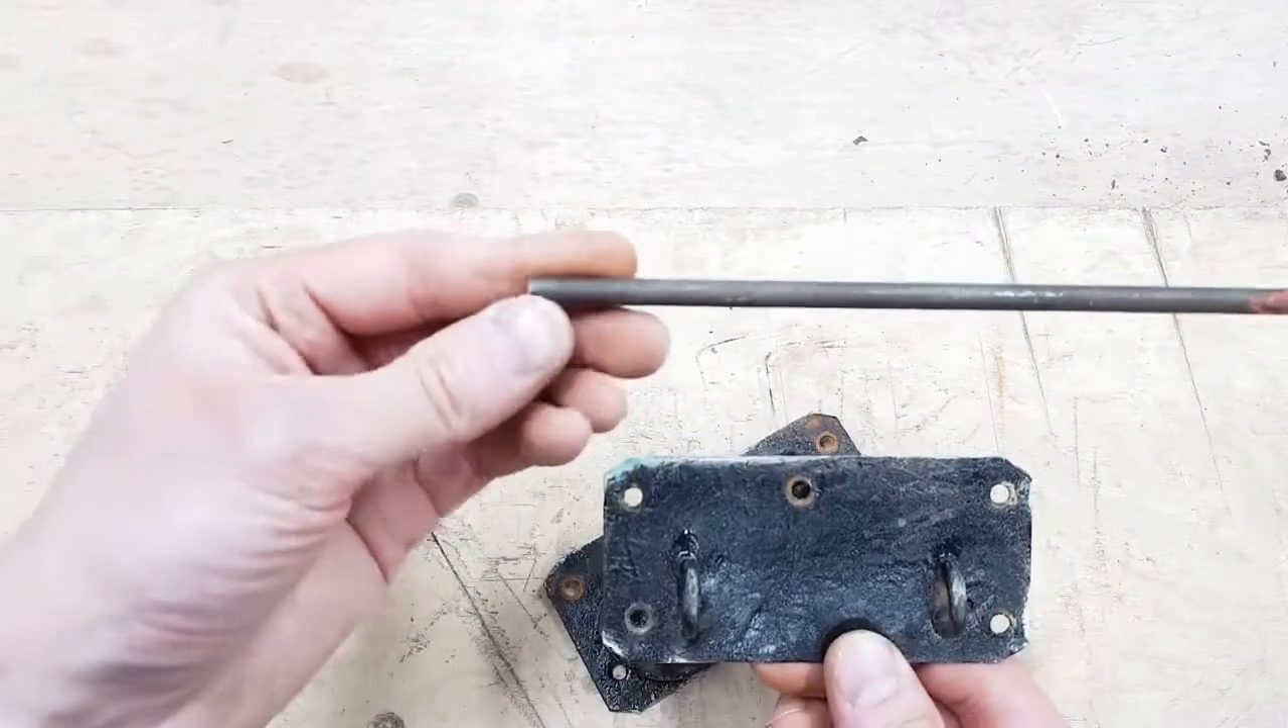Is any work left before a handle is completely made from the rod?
Yes.